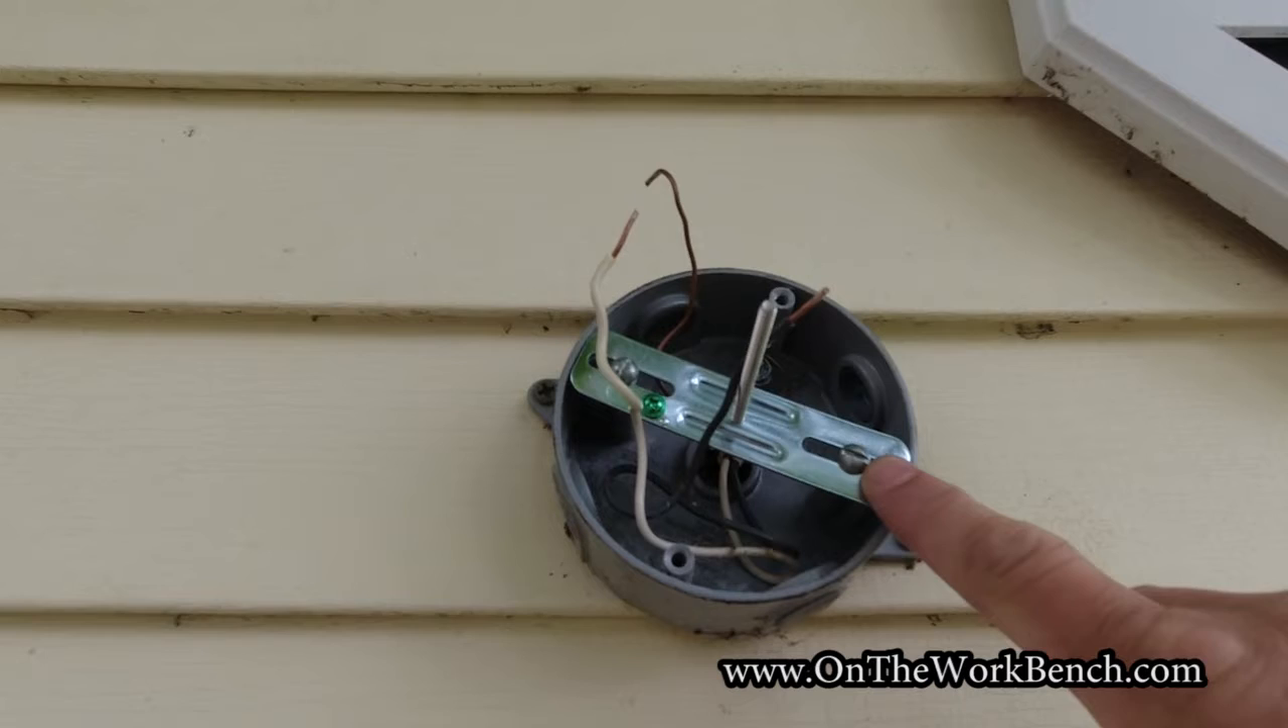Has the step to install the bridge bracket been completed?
Yes.